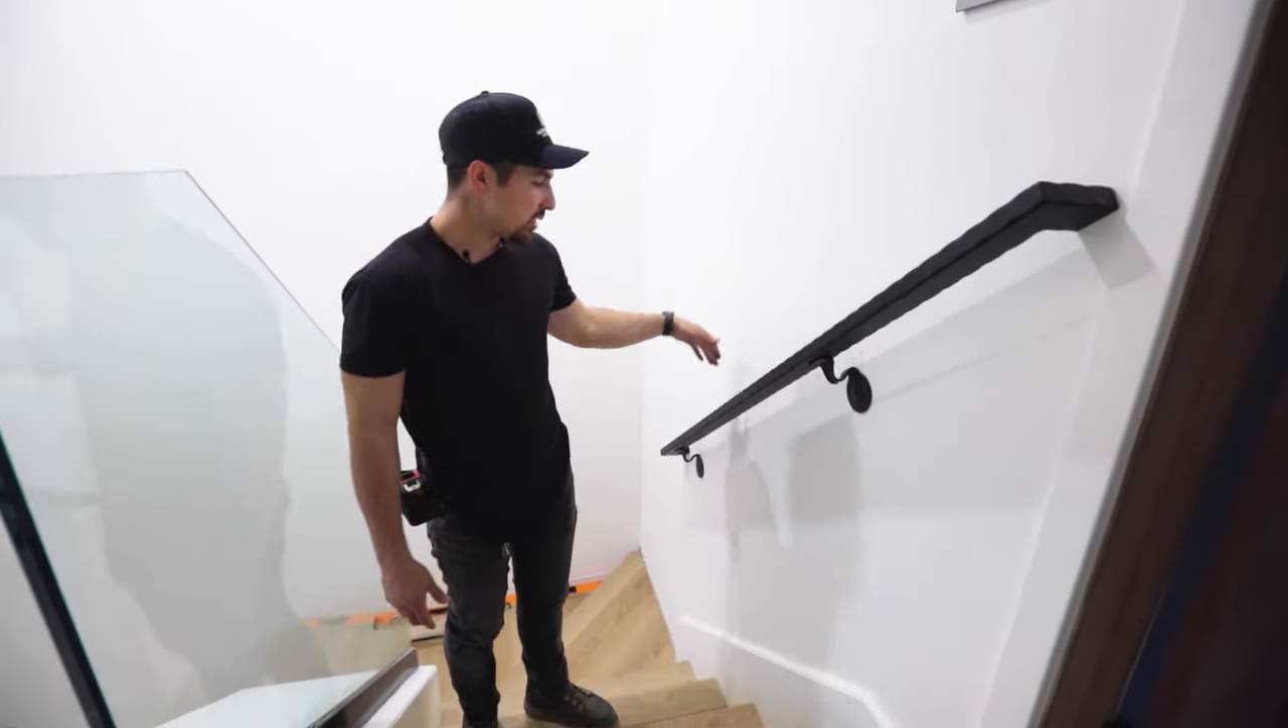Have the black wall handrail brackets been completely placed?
Yes.